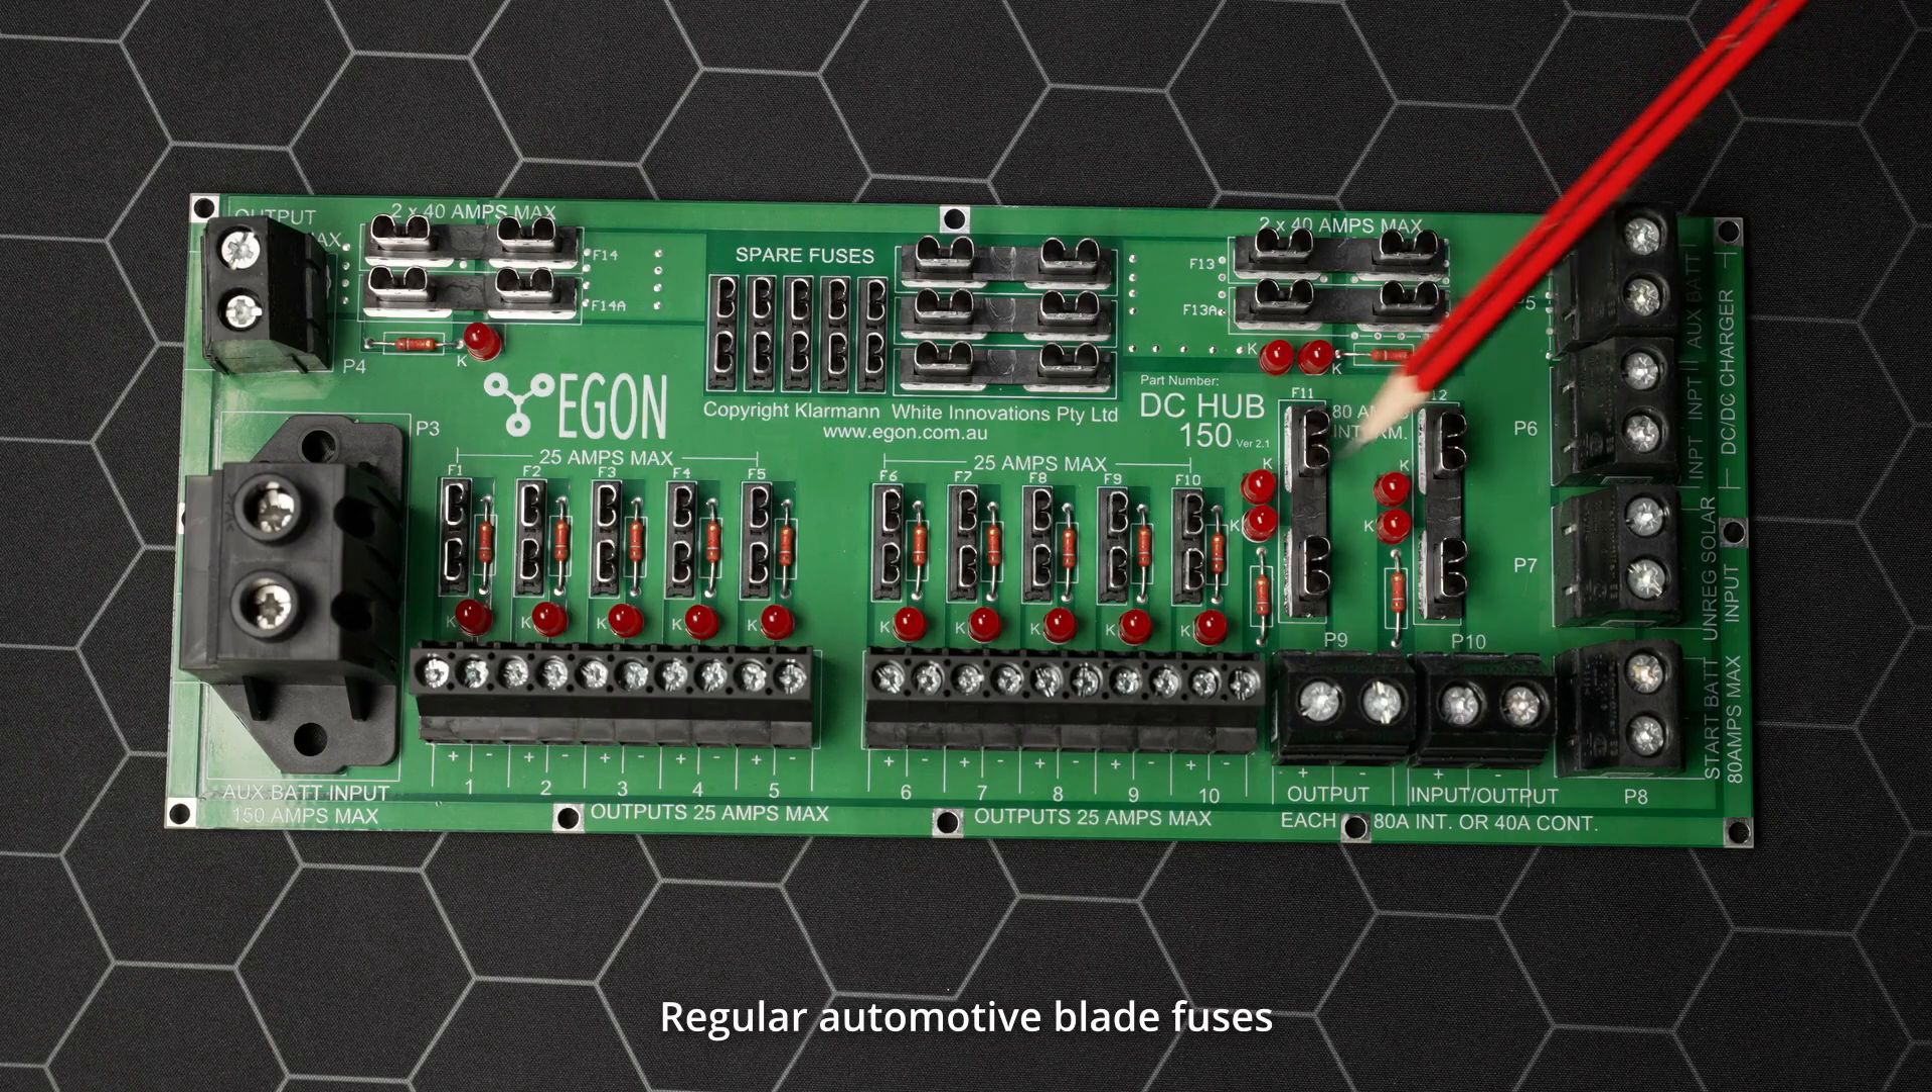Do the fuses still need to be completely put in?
Yes.